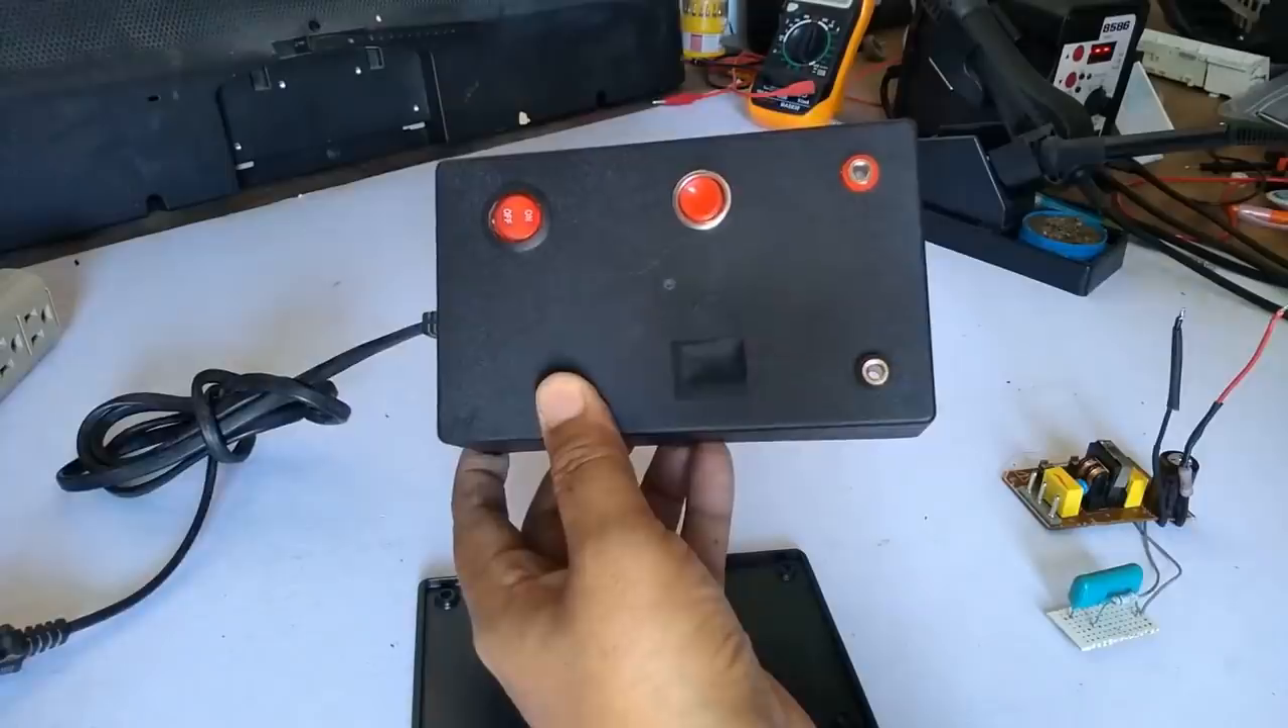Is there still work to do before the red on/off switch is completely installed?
No.